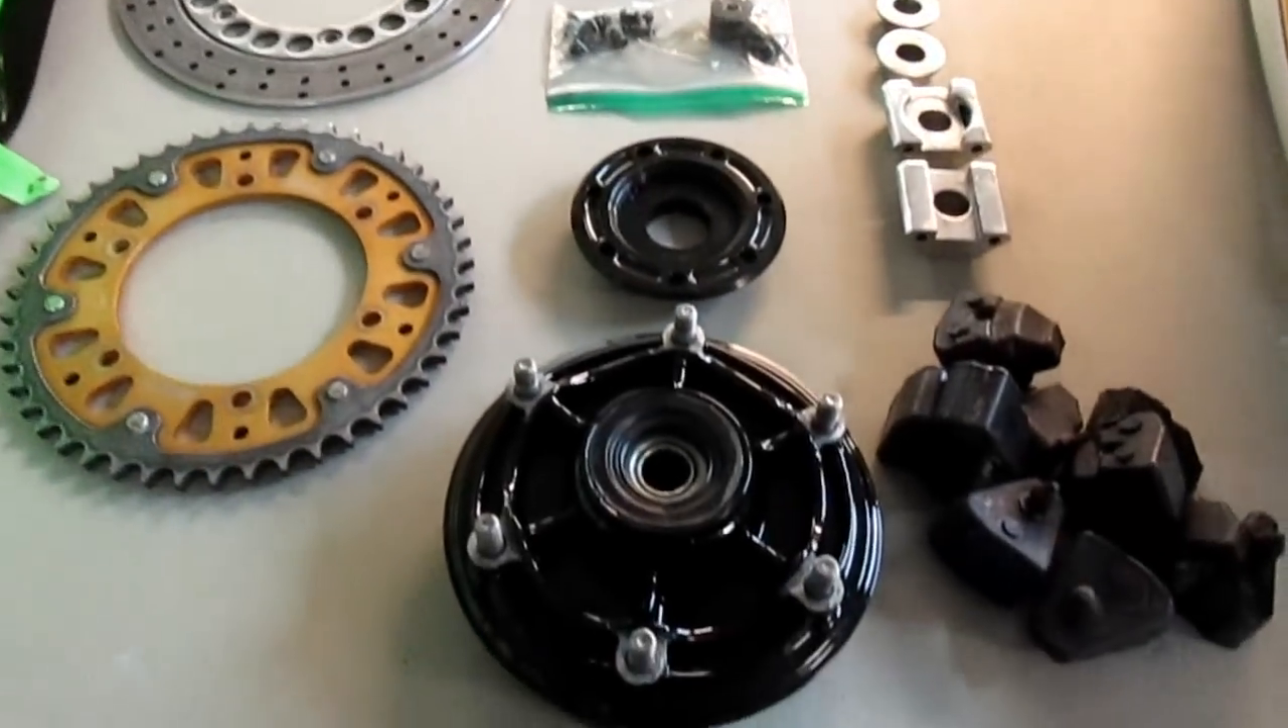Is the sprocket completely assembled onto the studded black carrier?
No.